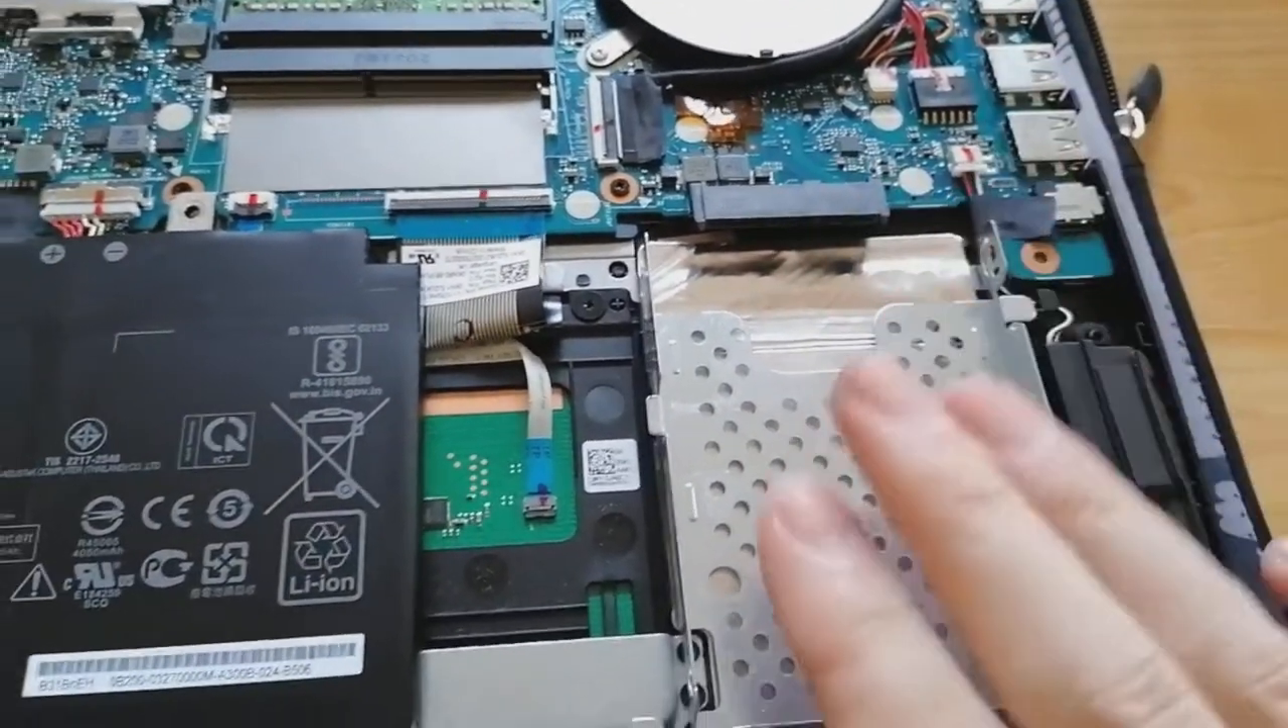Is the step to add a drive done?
No.